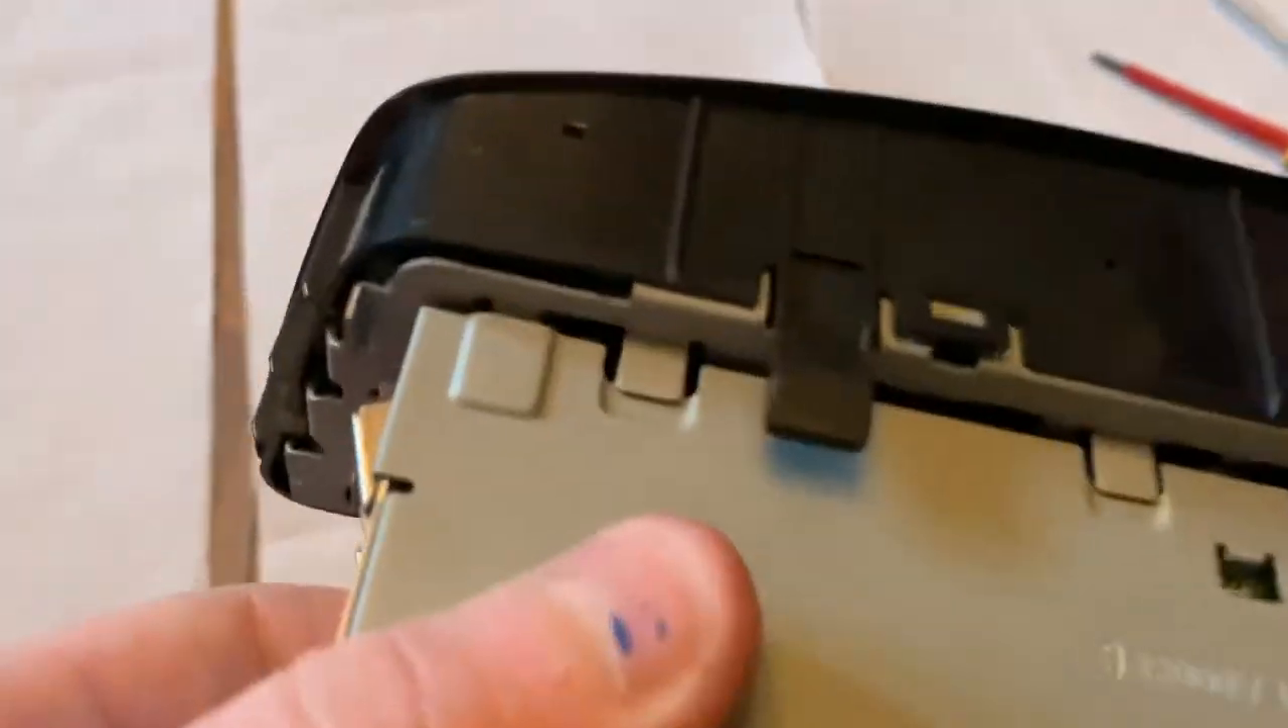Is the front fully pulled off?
No.